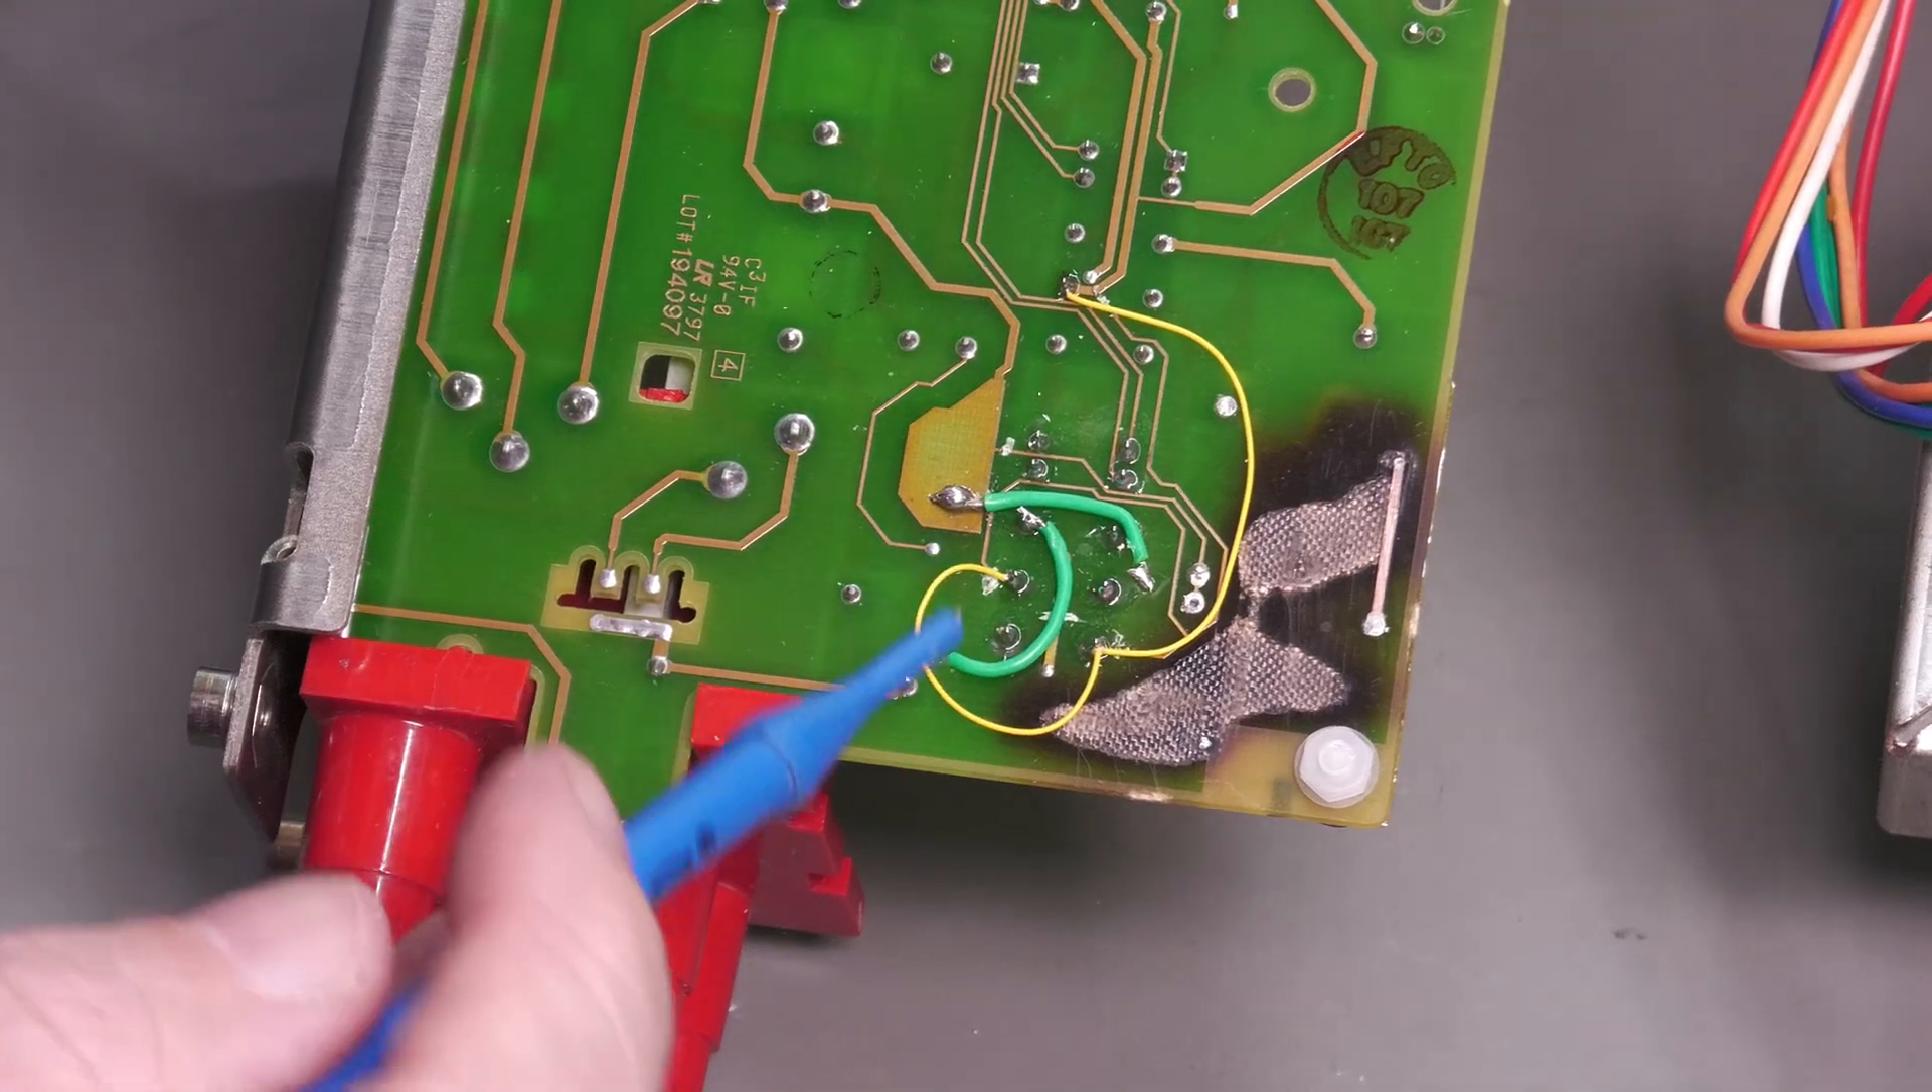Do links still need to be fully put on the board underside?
No.